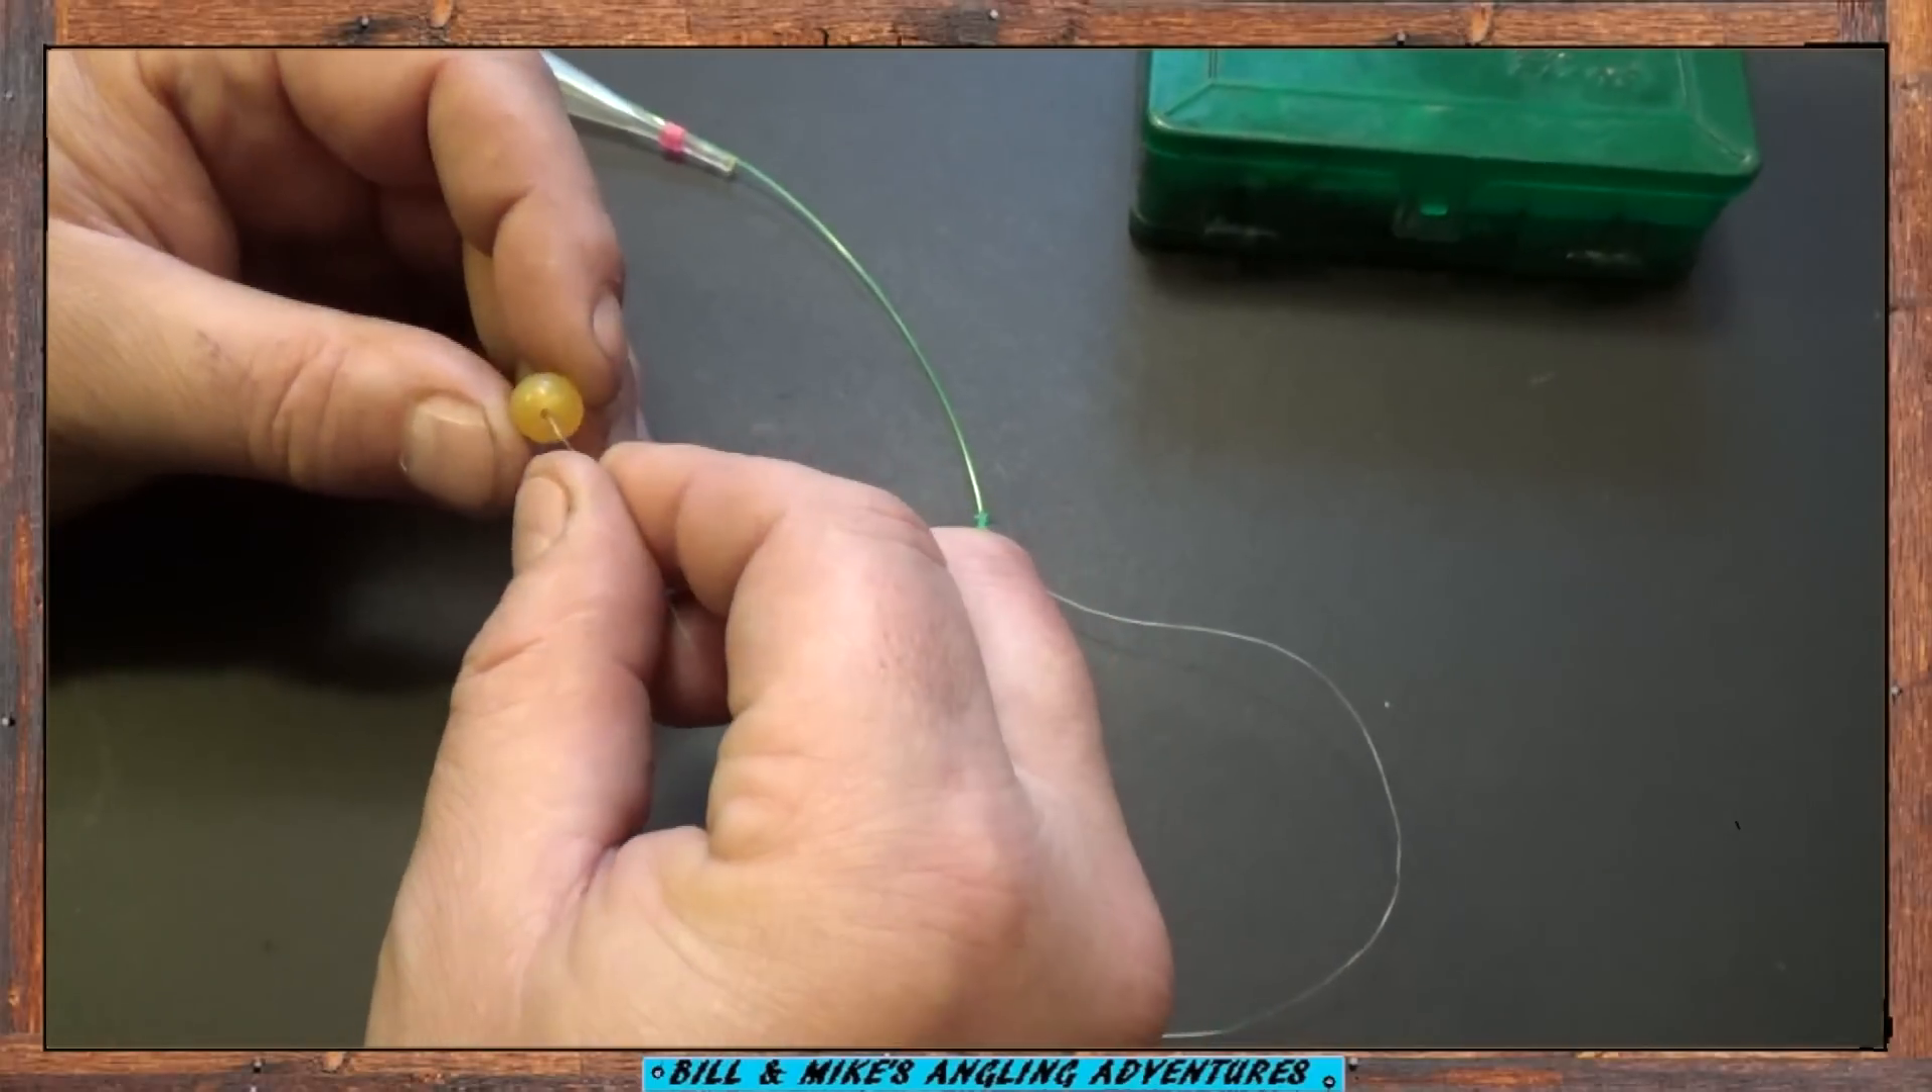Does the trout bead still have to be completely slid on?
Yes.